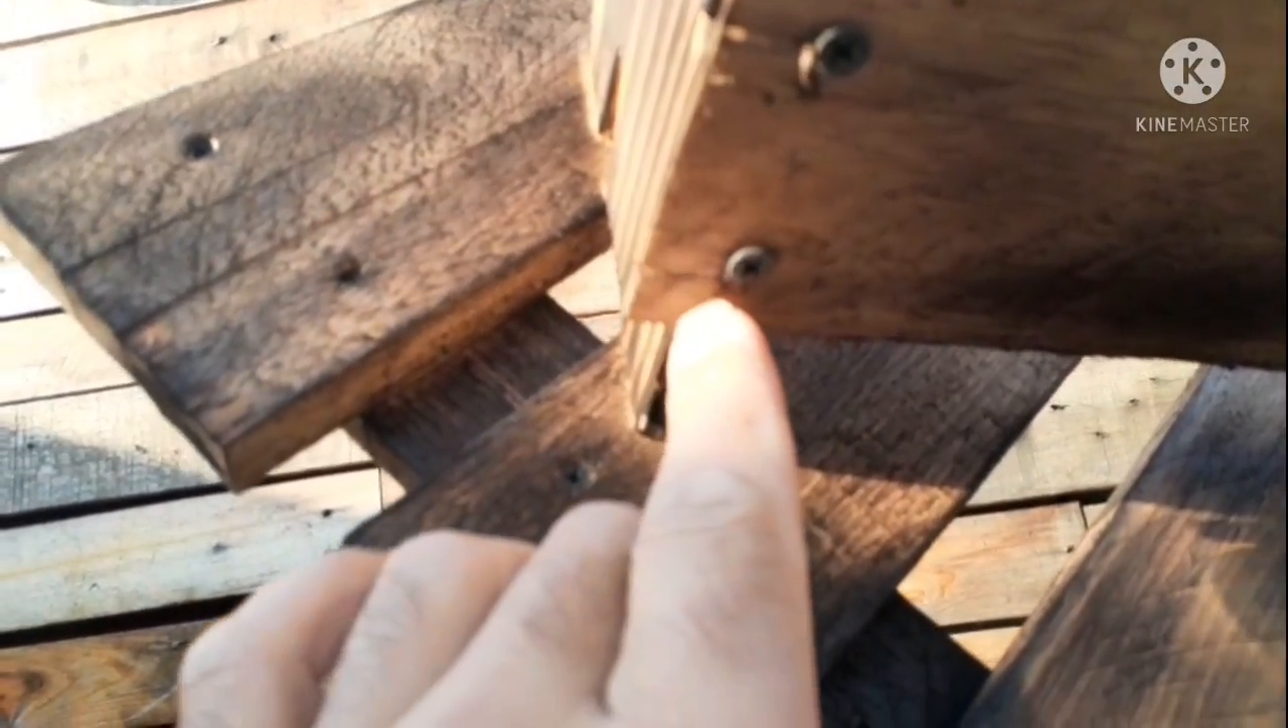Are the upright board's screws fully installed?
Yes.